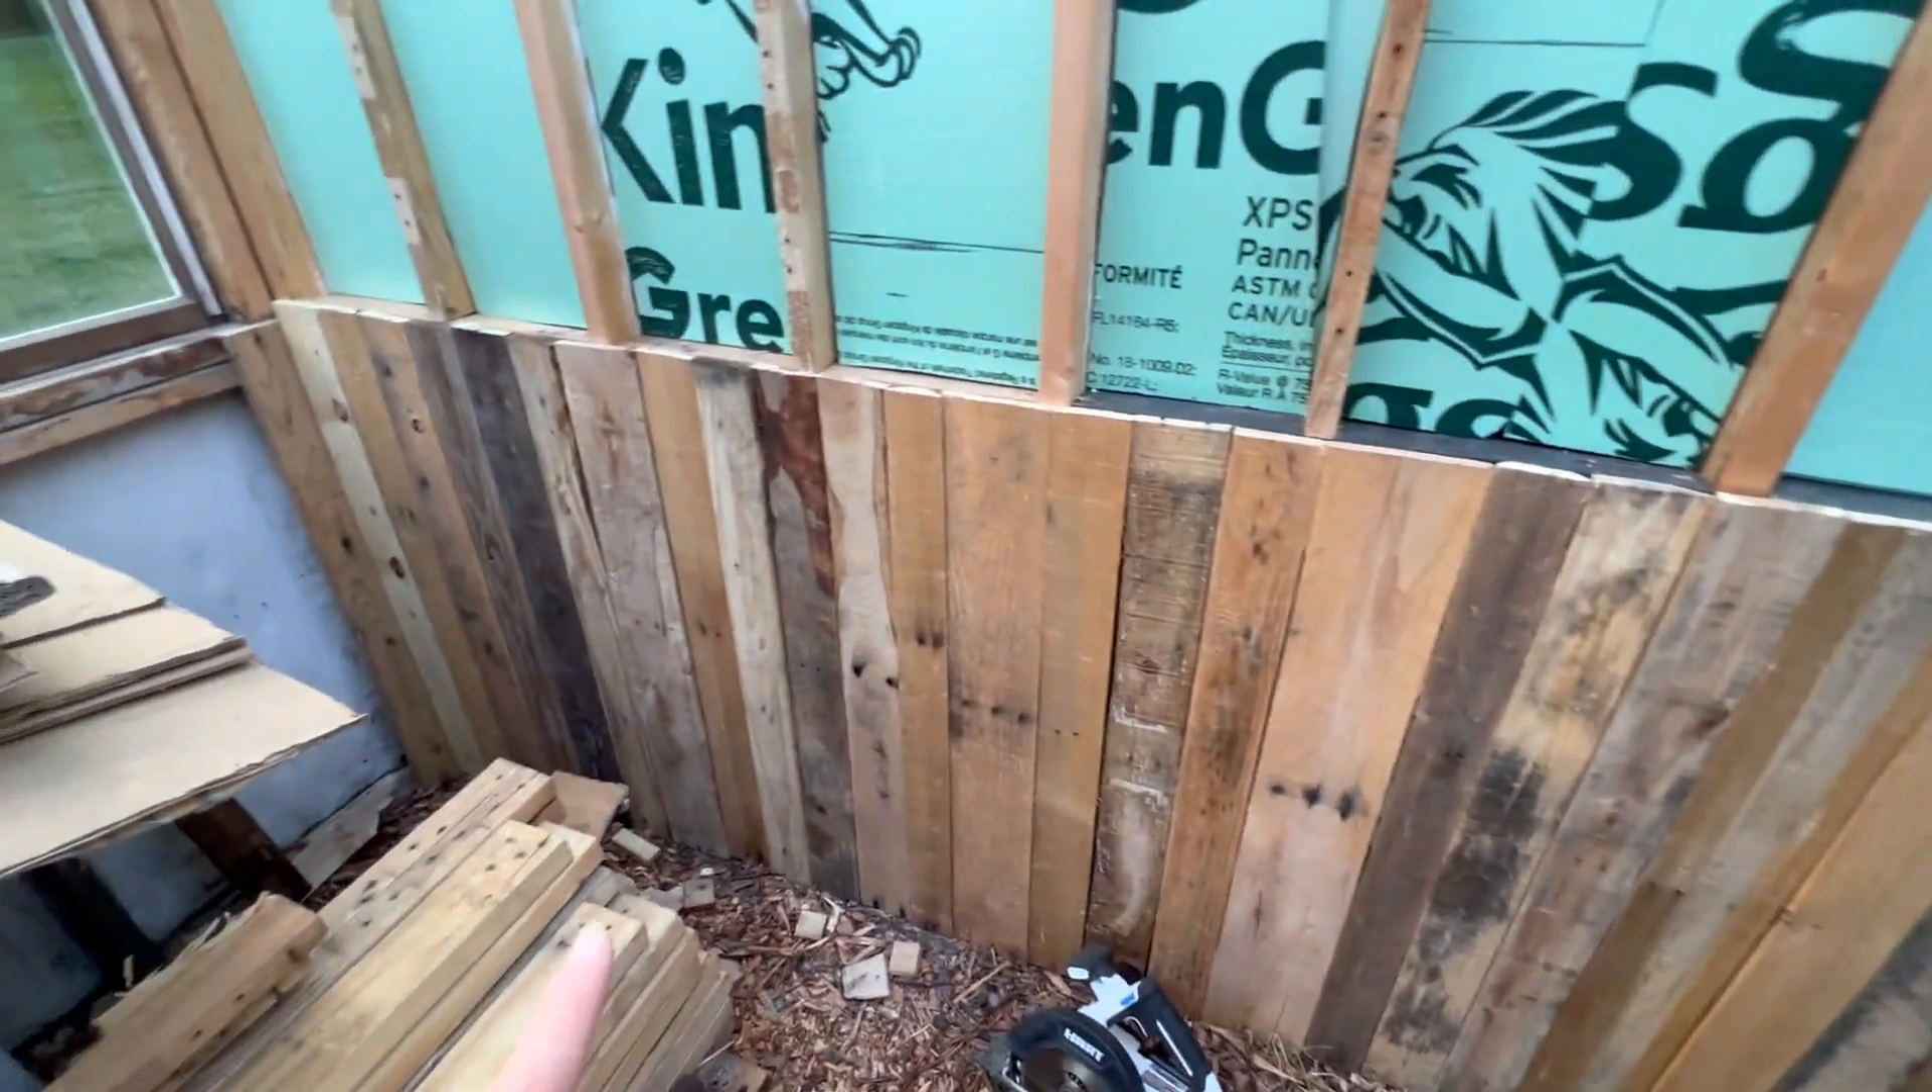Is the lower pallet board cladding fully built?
Yes.